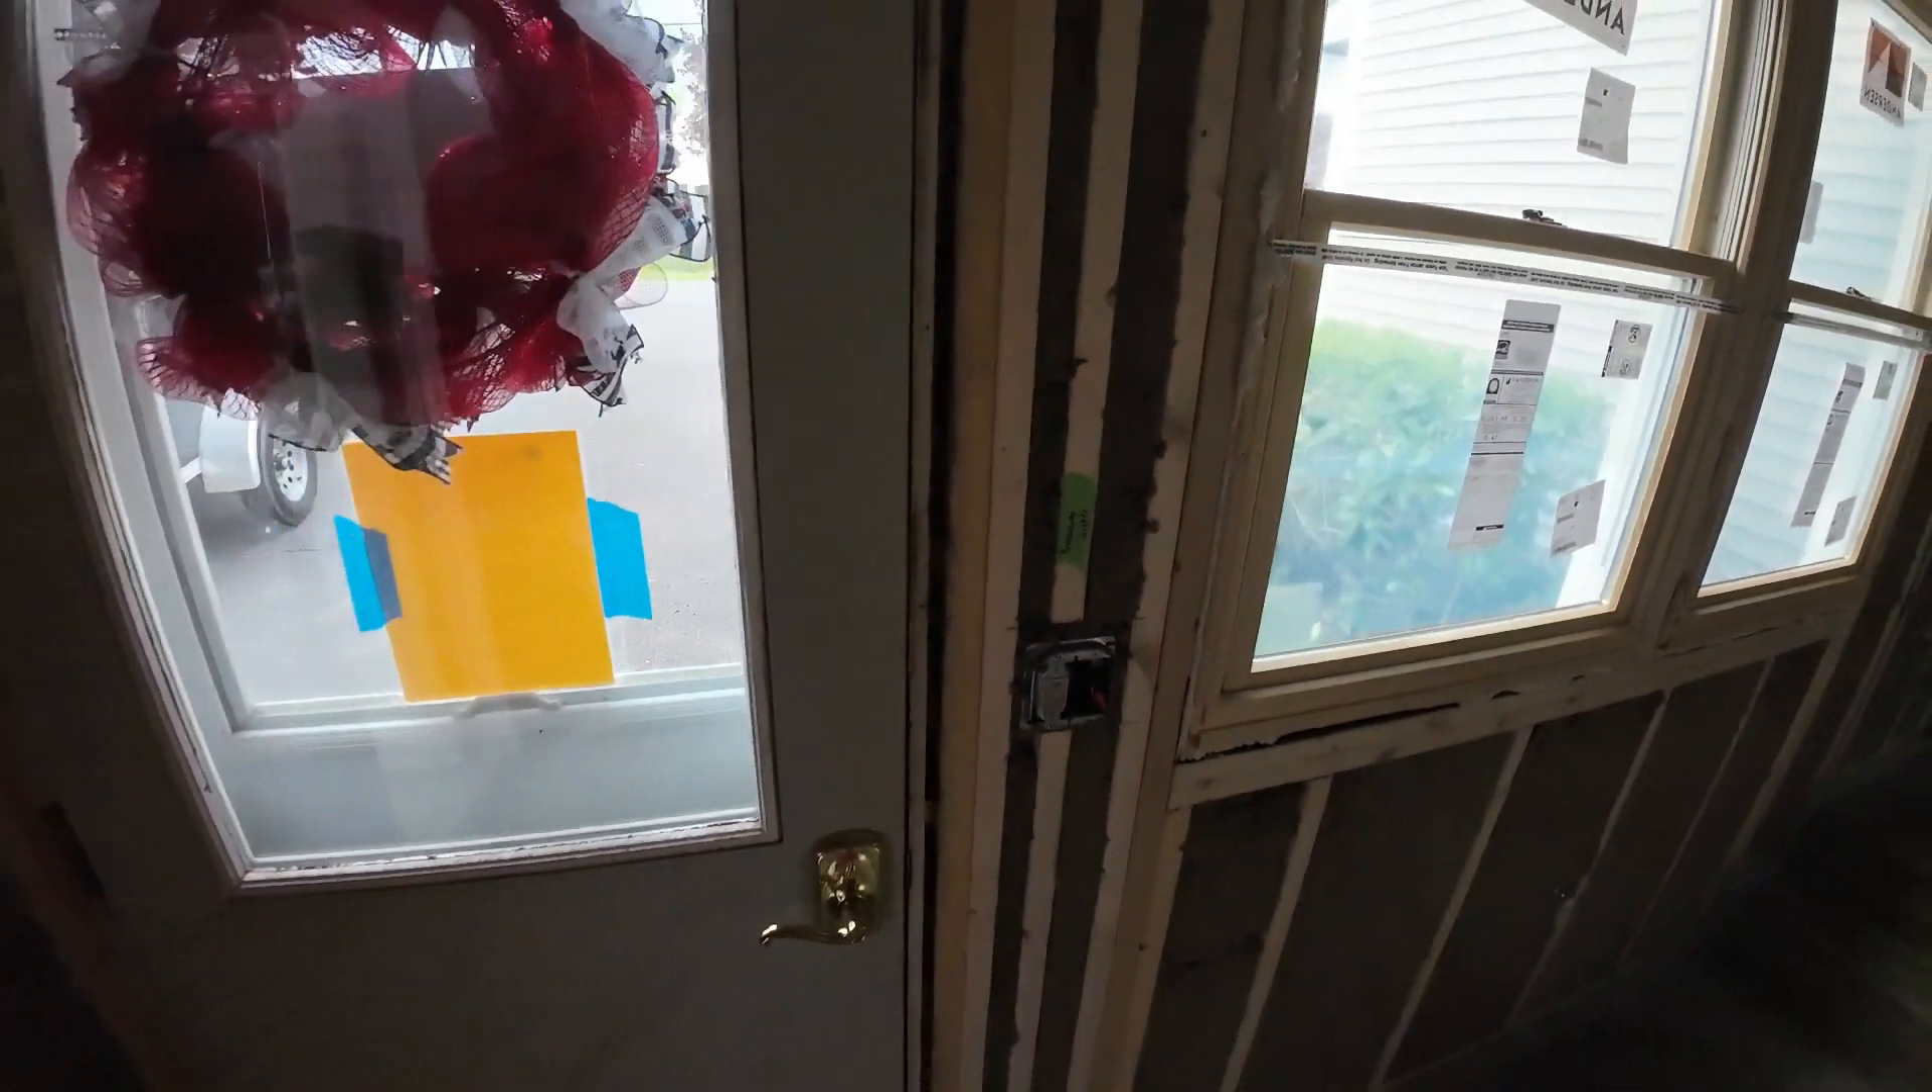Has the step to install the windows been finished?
Yes.